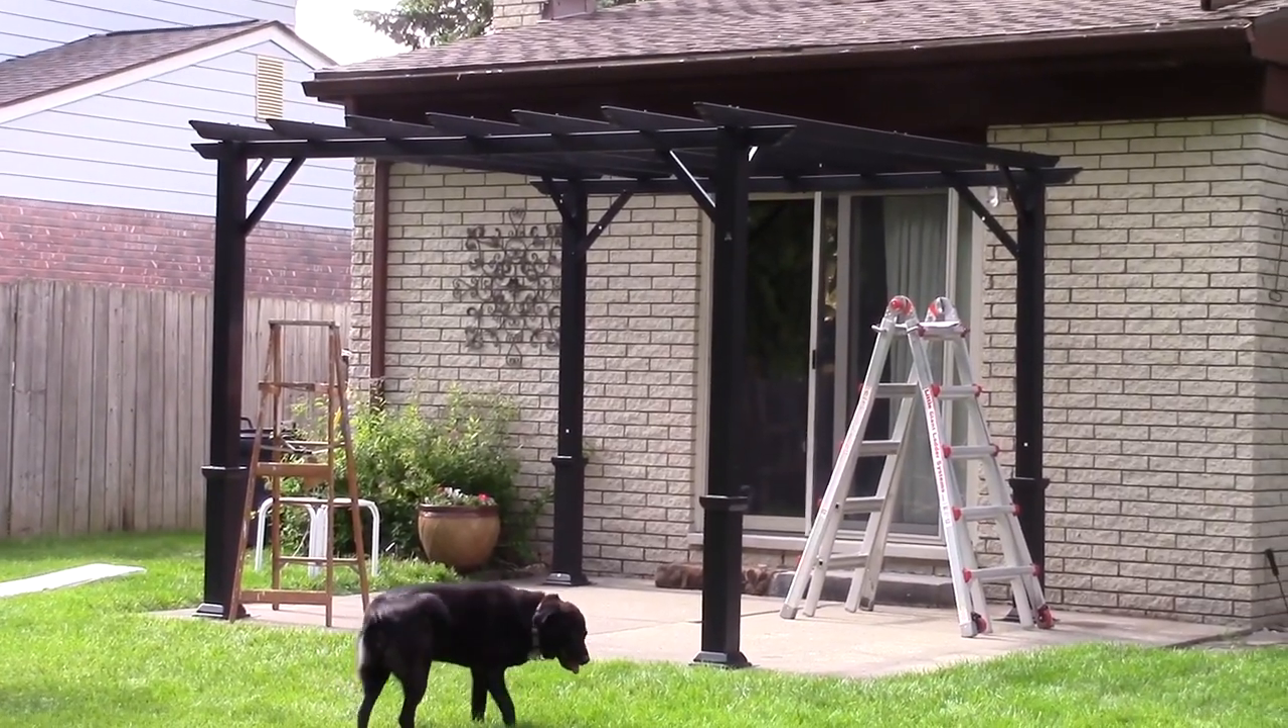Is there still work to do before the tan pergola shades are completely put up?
Yes.